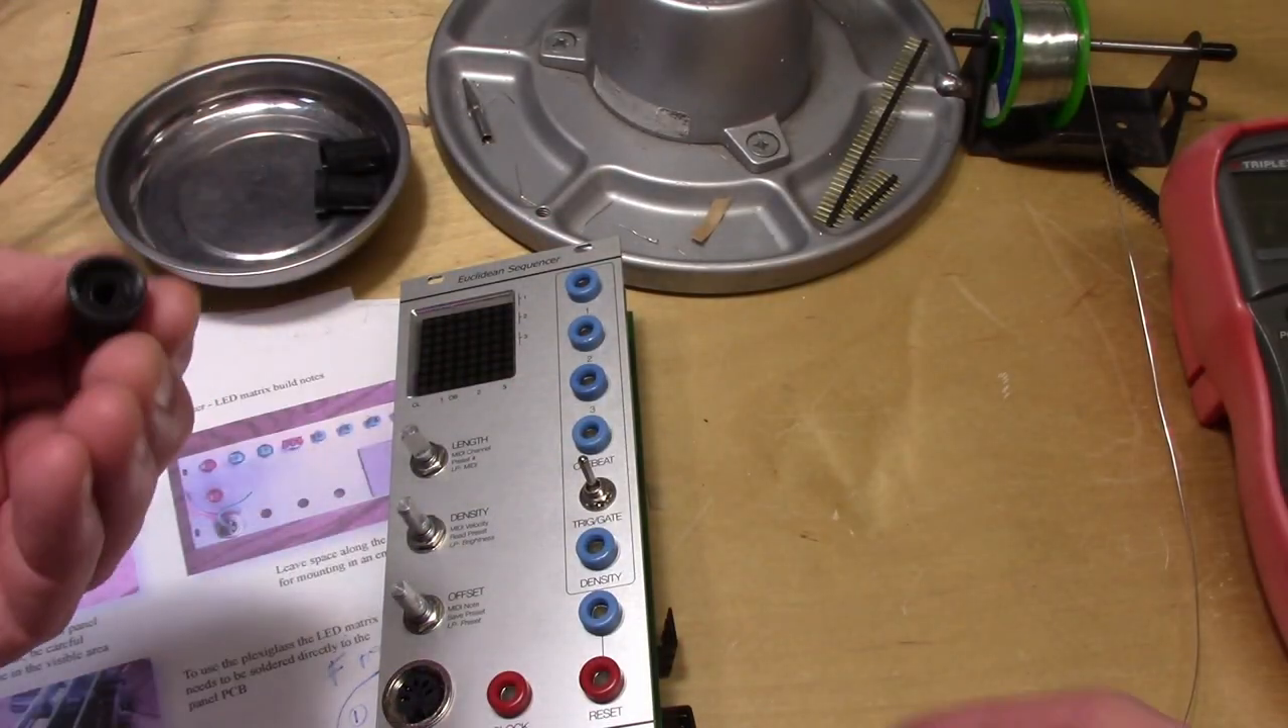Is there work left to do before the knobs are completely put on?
Yes.